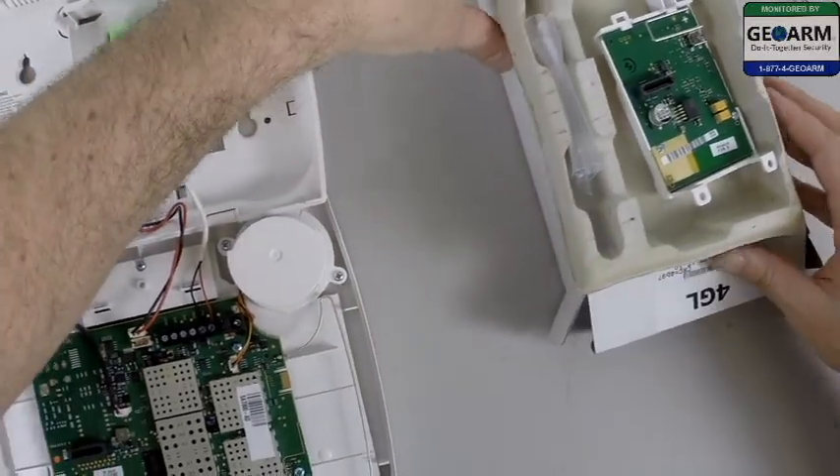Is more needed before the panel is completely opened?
No.